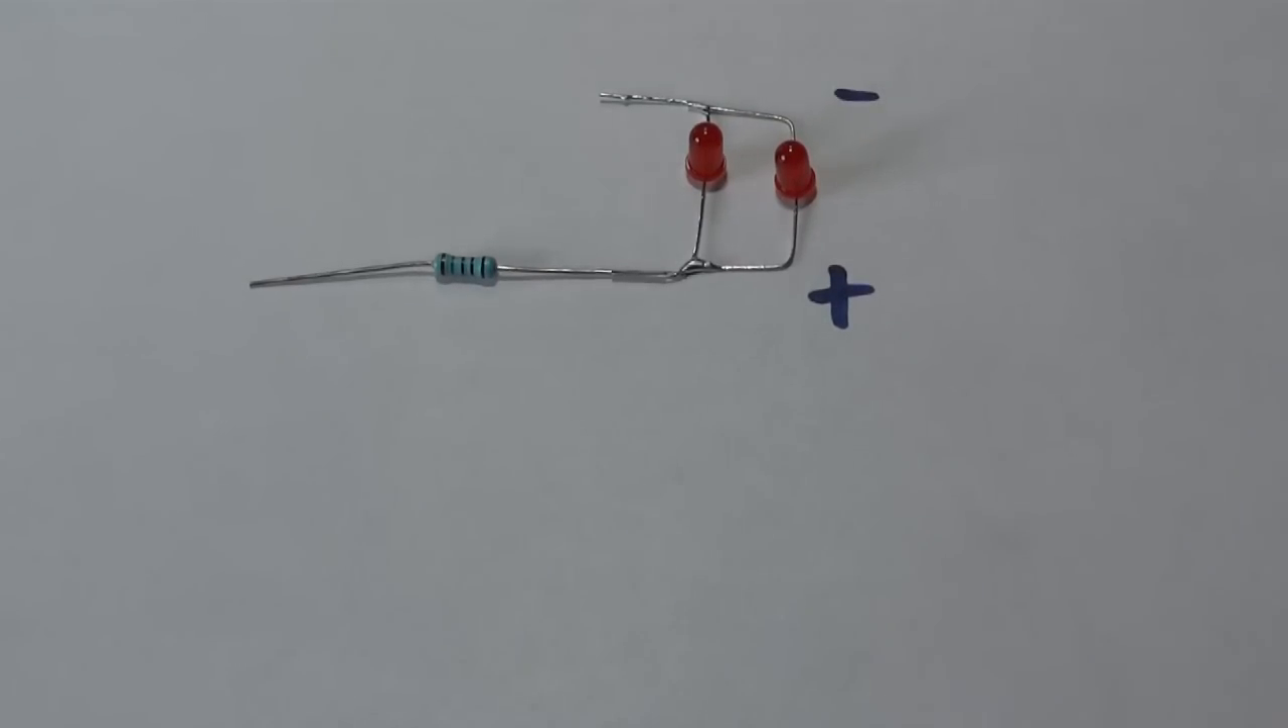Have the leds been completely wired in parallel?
Yes.